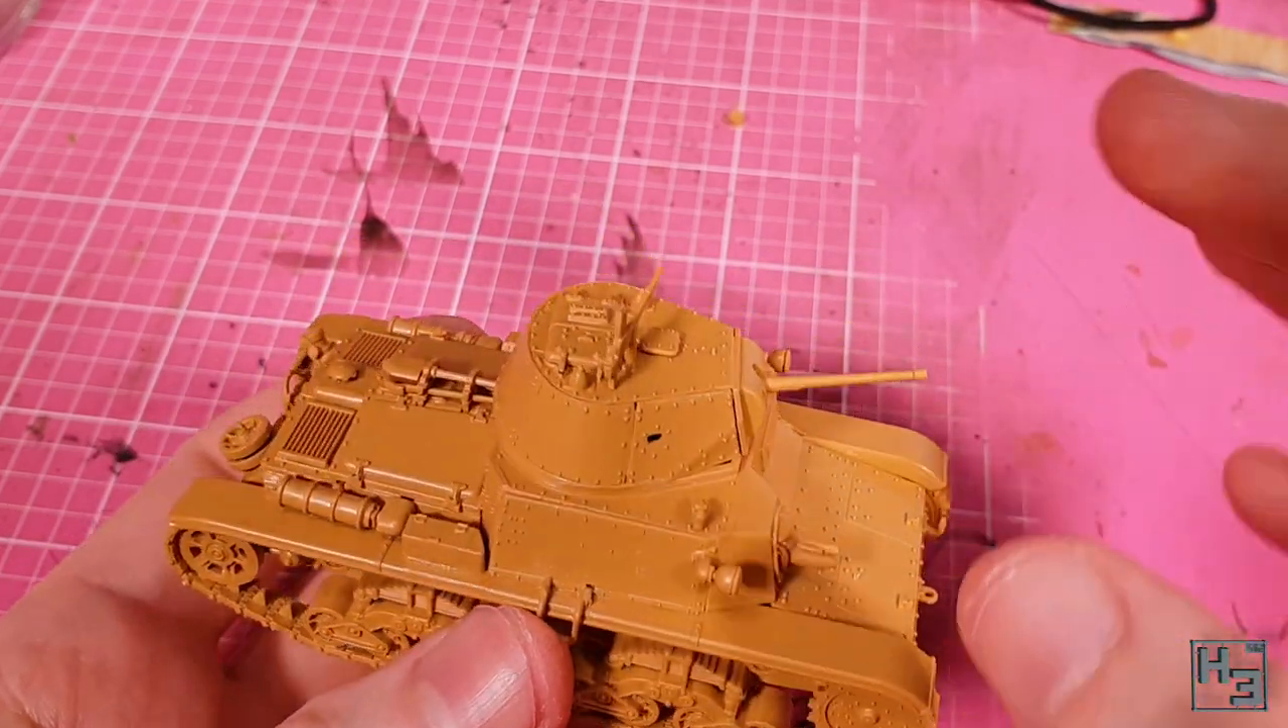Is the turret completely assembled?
Yes.